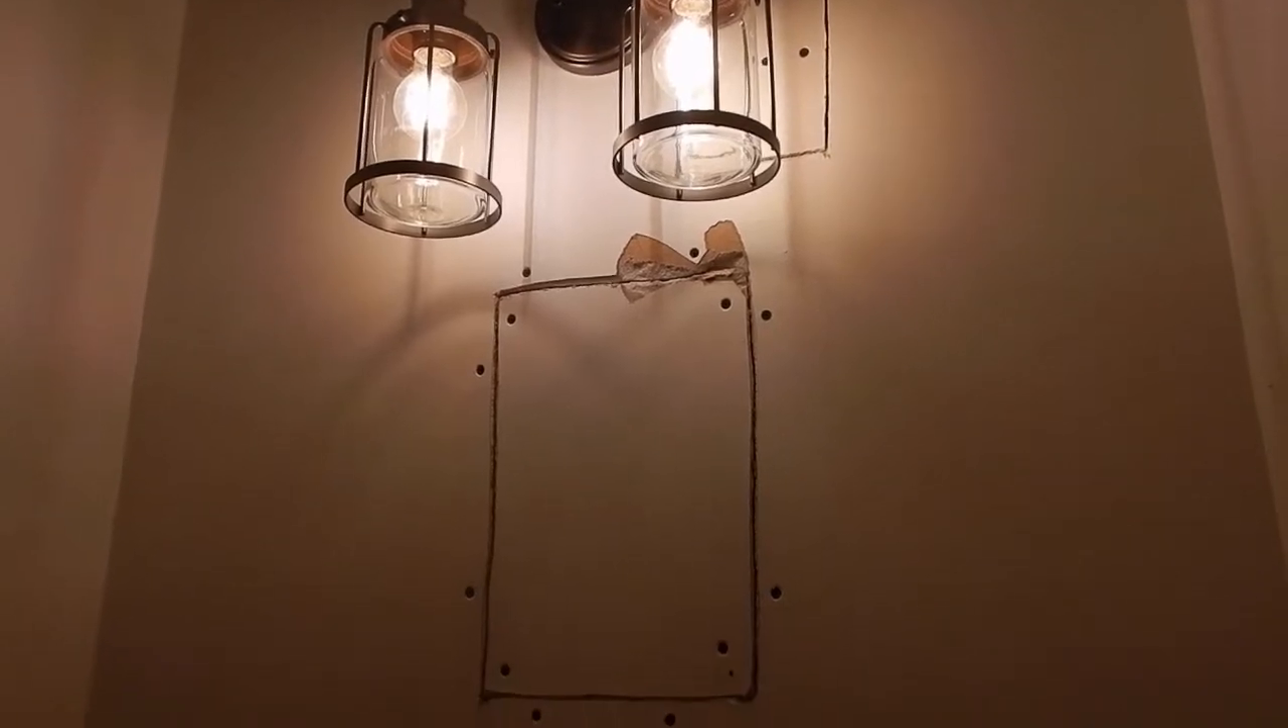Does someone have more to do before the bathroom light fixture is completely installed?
No.